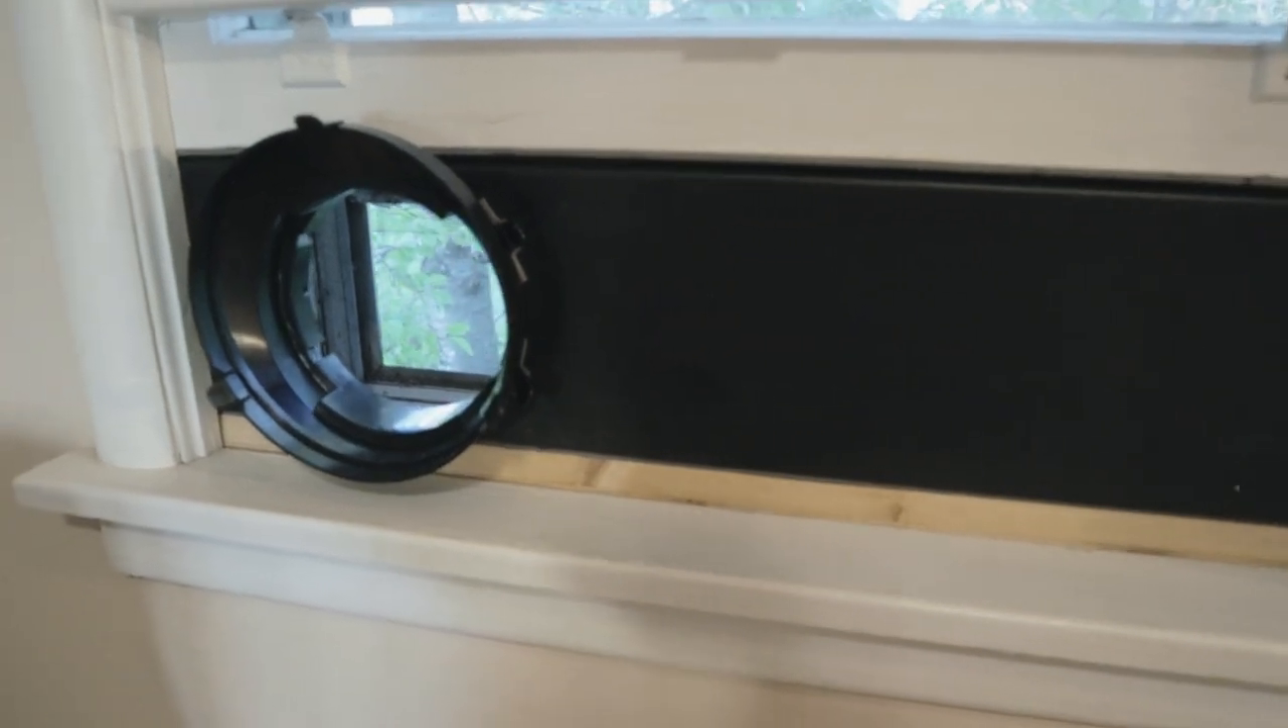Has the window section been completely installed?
Yes.